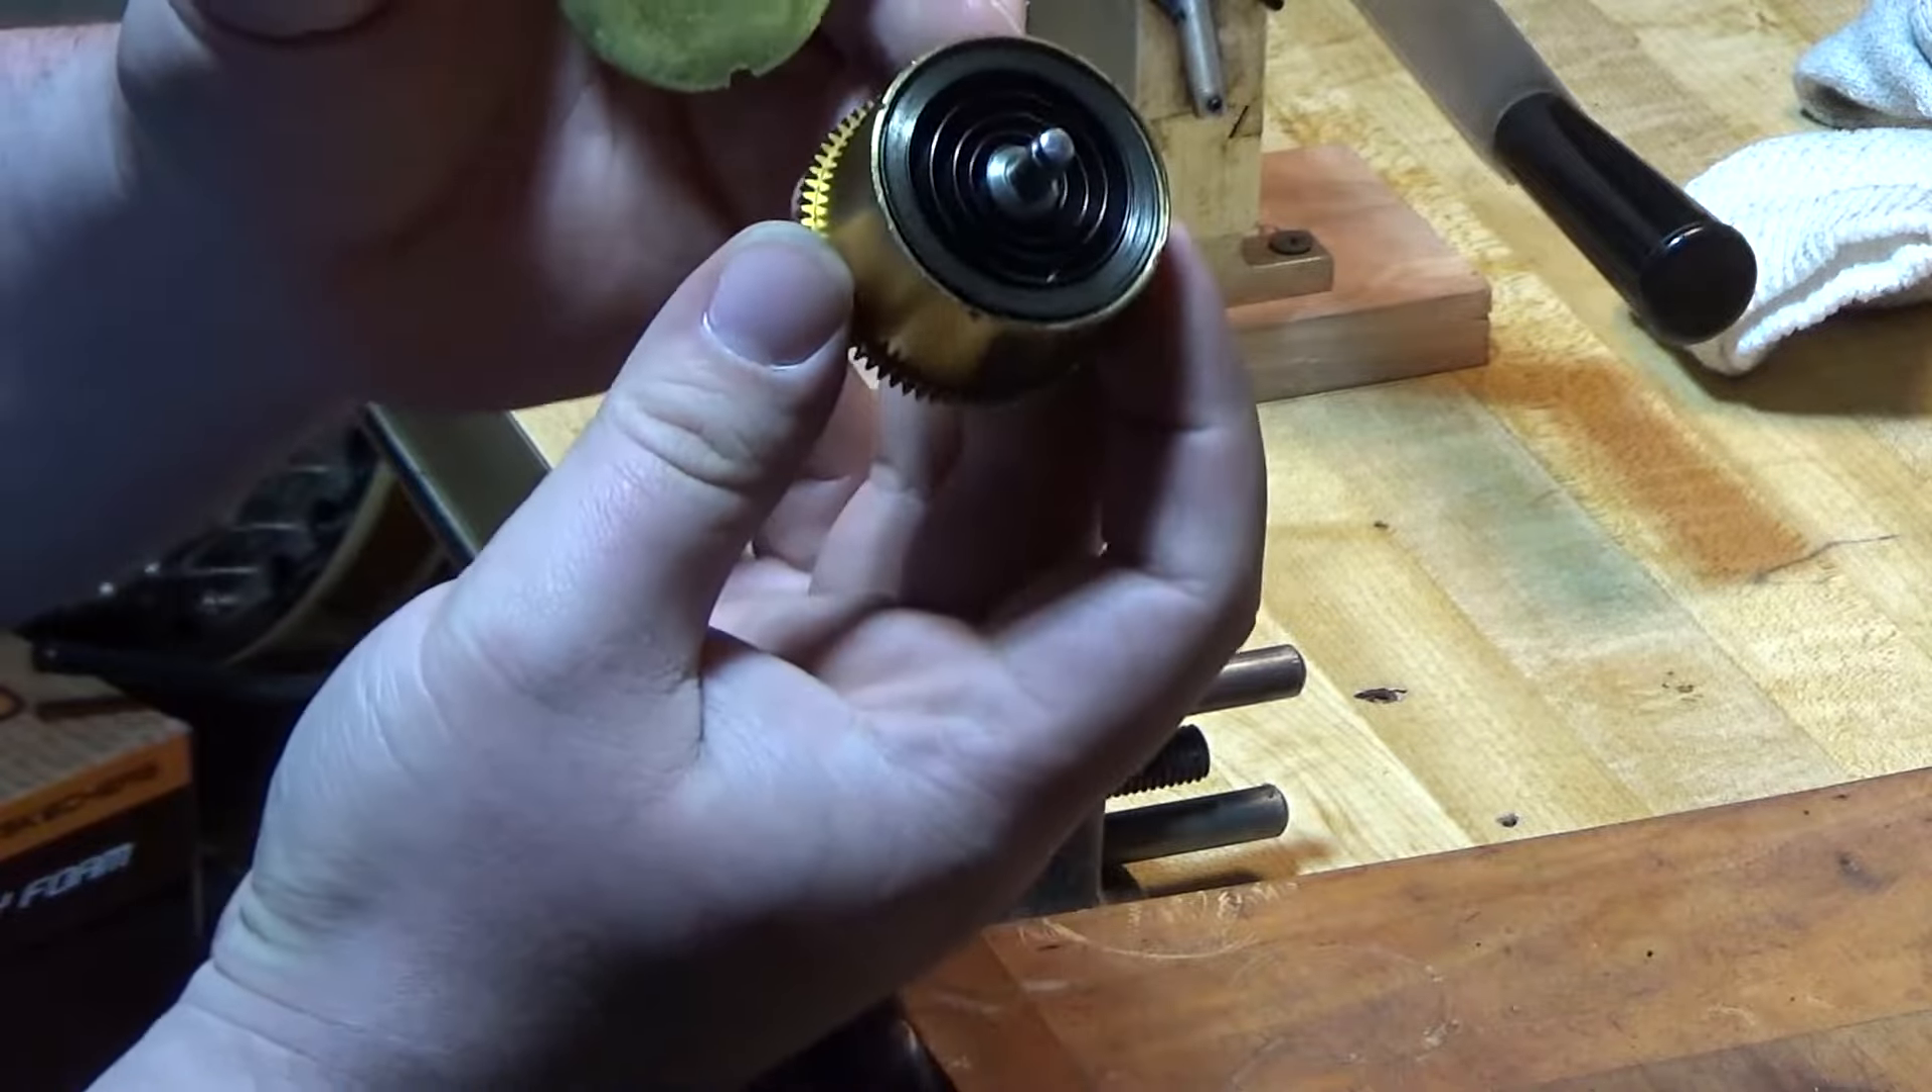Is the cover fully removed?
Yes.